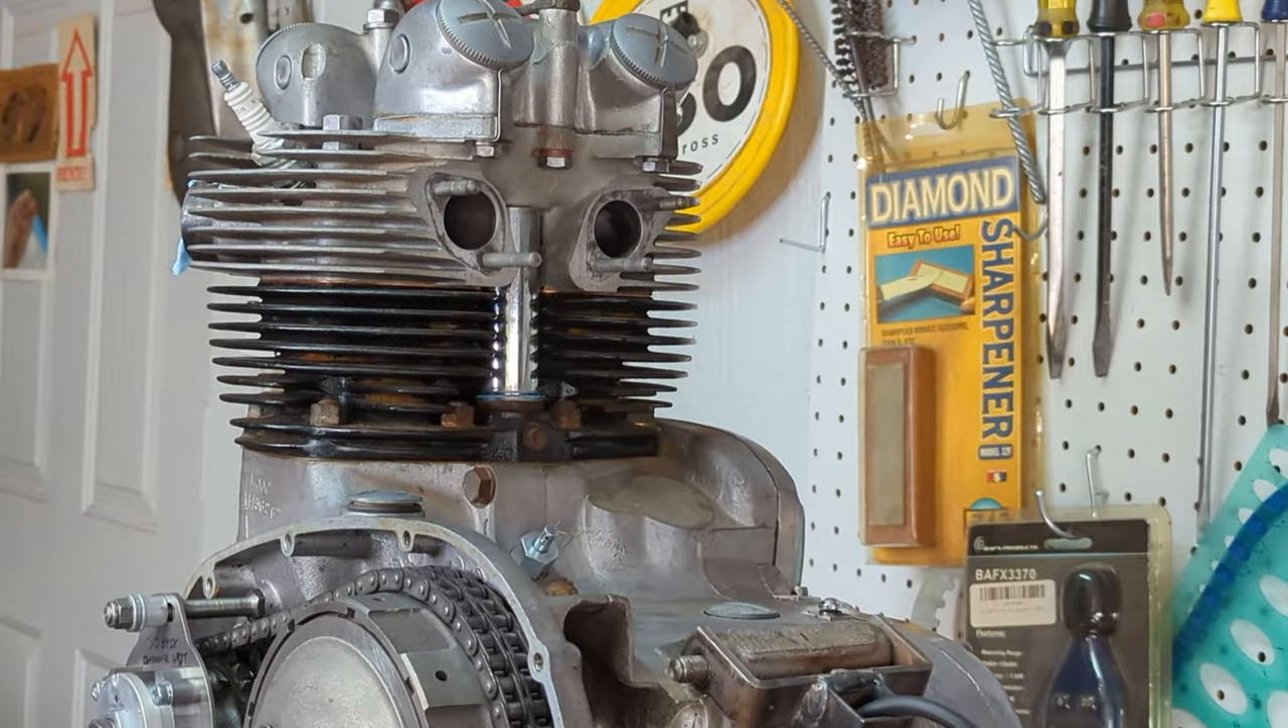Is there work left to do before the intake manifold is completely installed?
Yes.